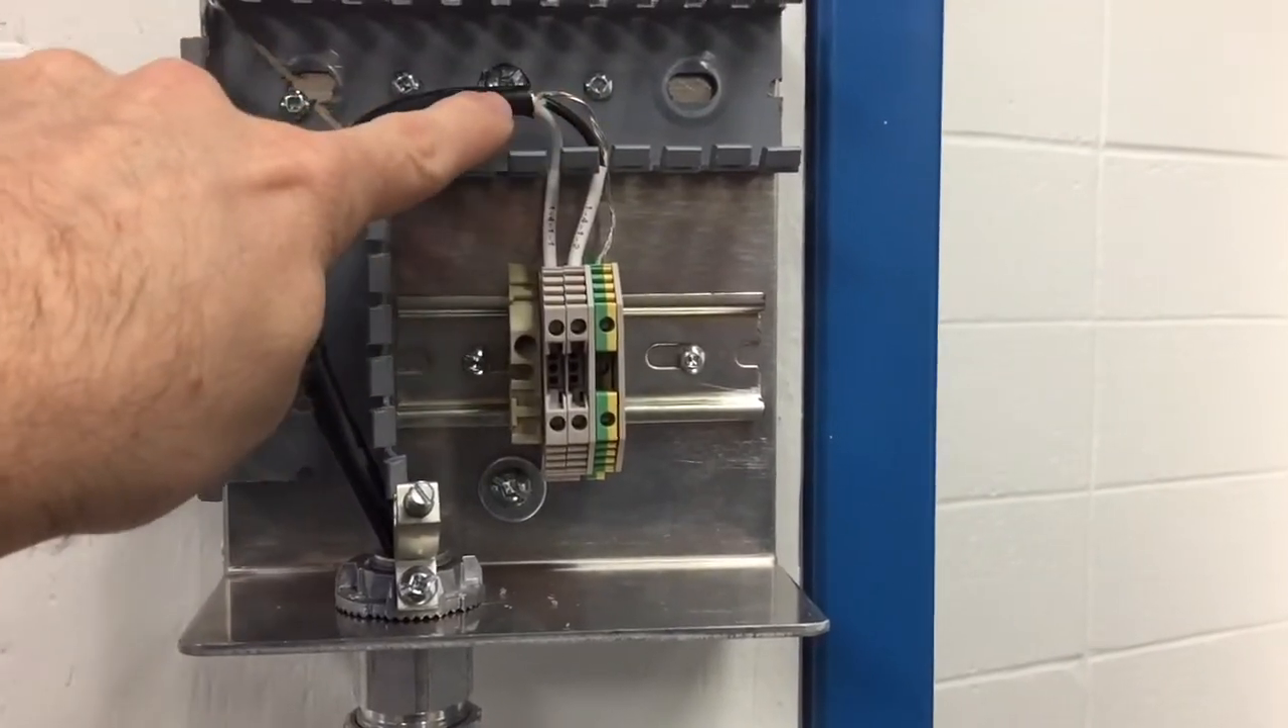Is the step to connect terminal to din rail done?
Yes.